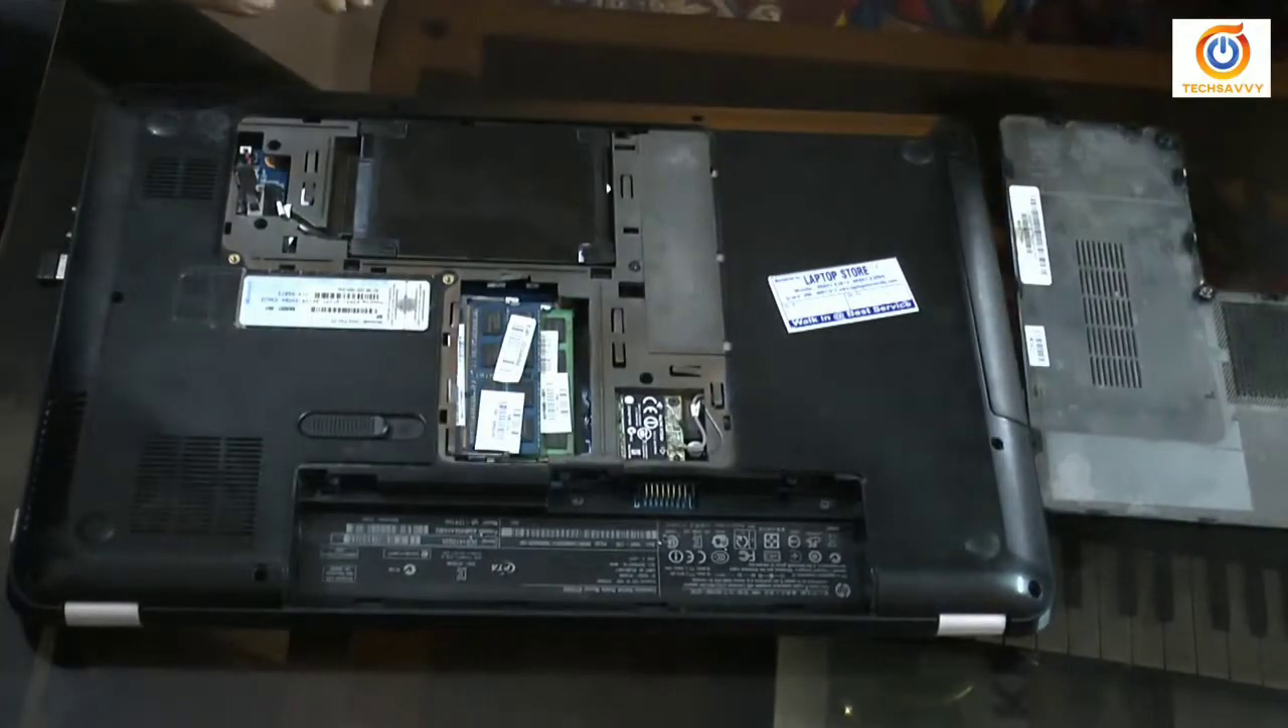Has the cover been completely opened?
Yes.